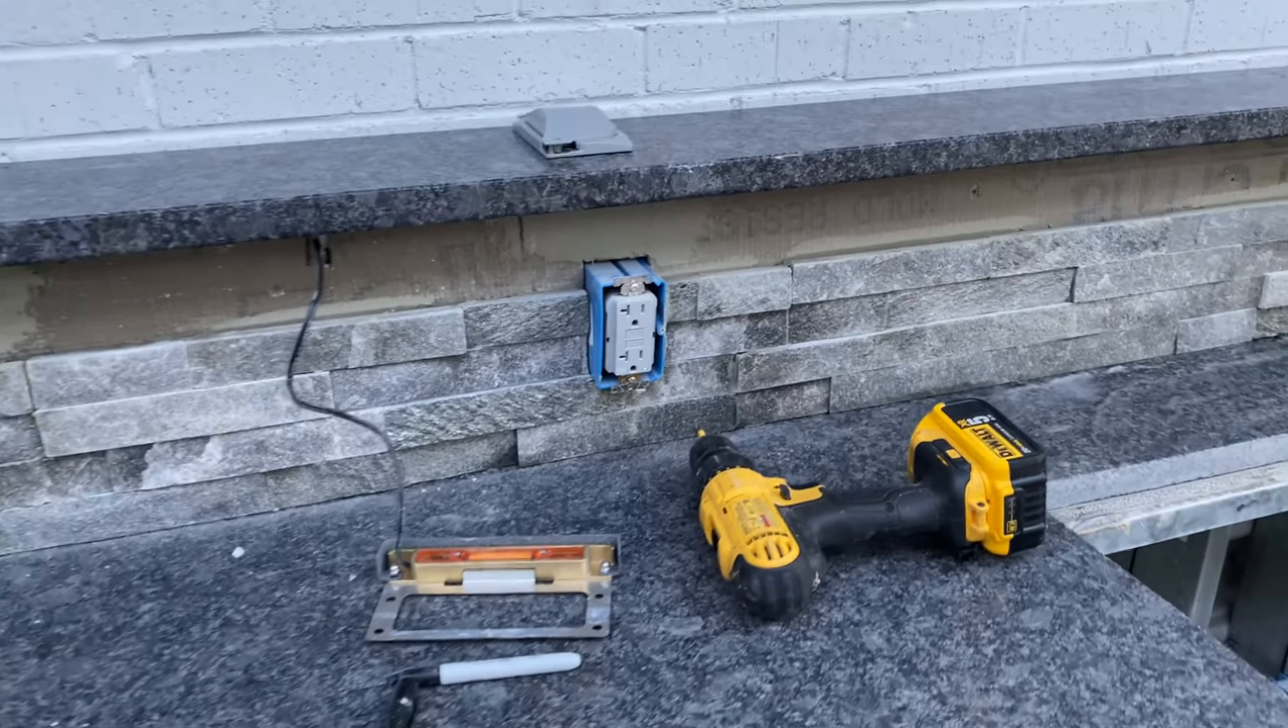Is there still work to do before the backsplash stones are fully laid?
Yes.